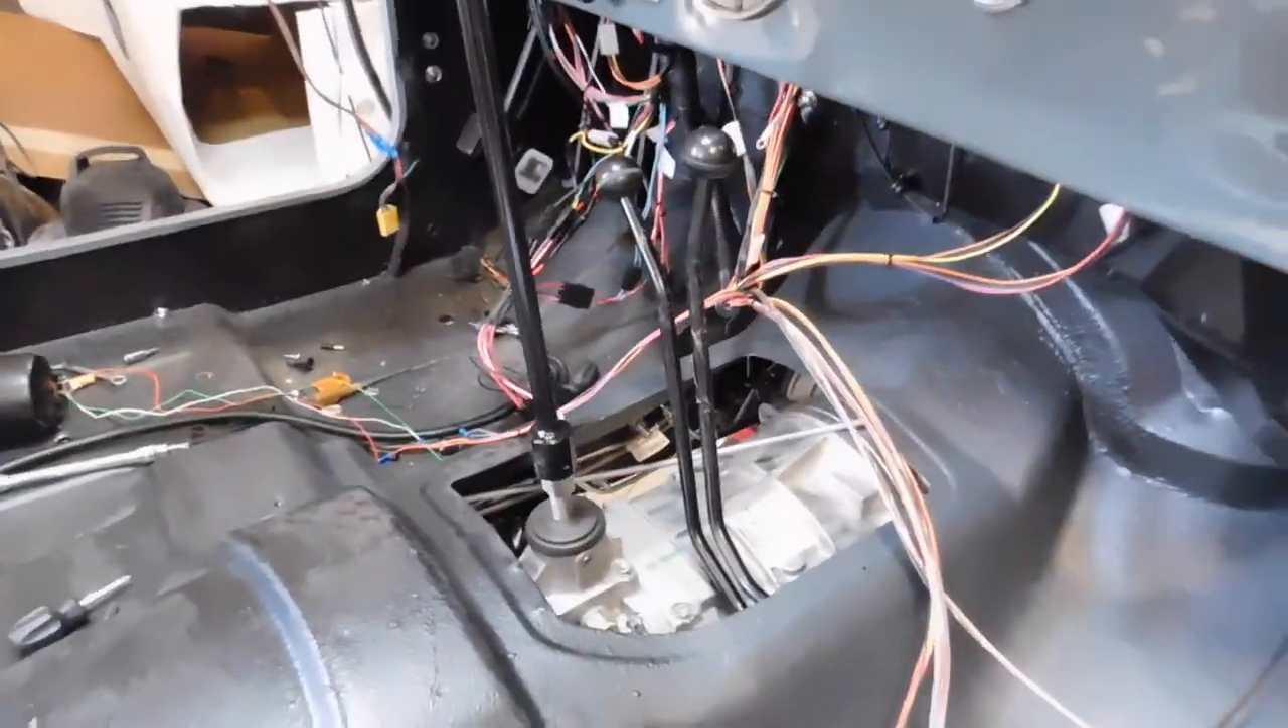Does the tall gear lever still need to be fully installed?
No.